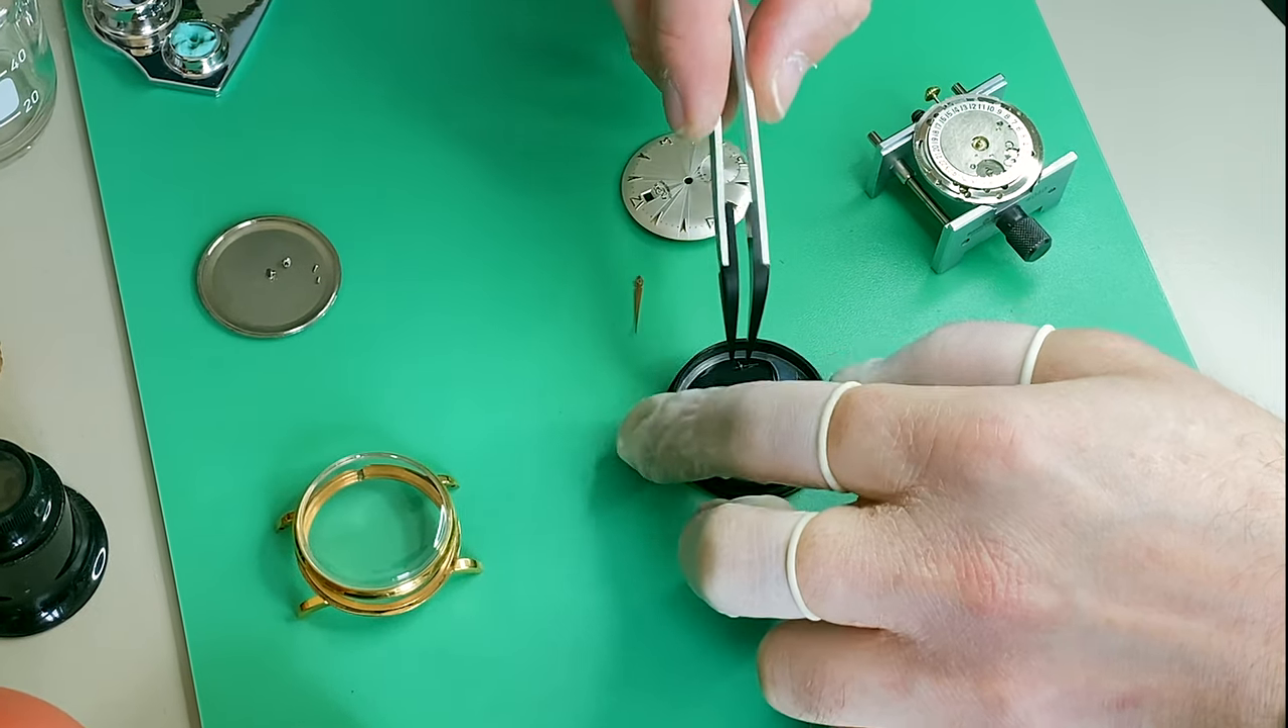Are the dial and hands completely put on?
No.